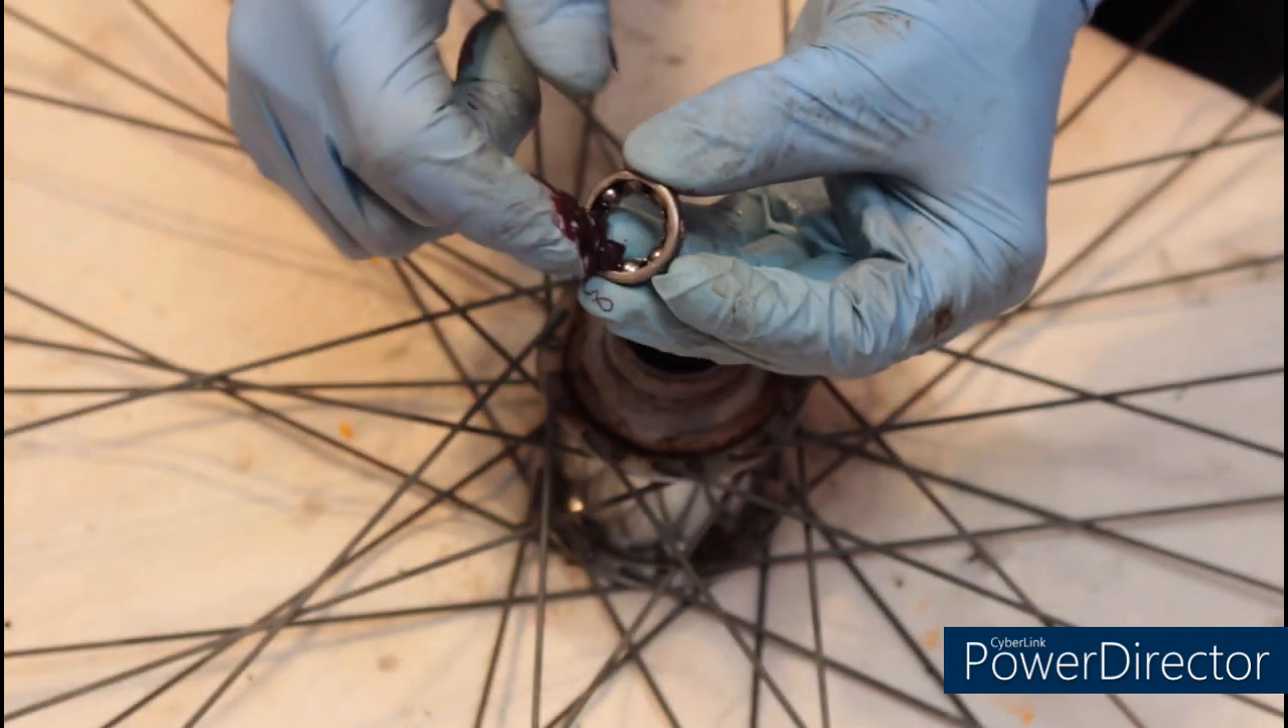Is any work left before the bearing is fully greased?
Yes.